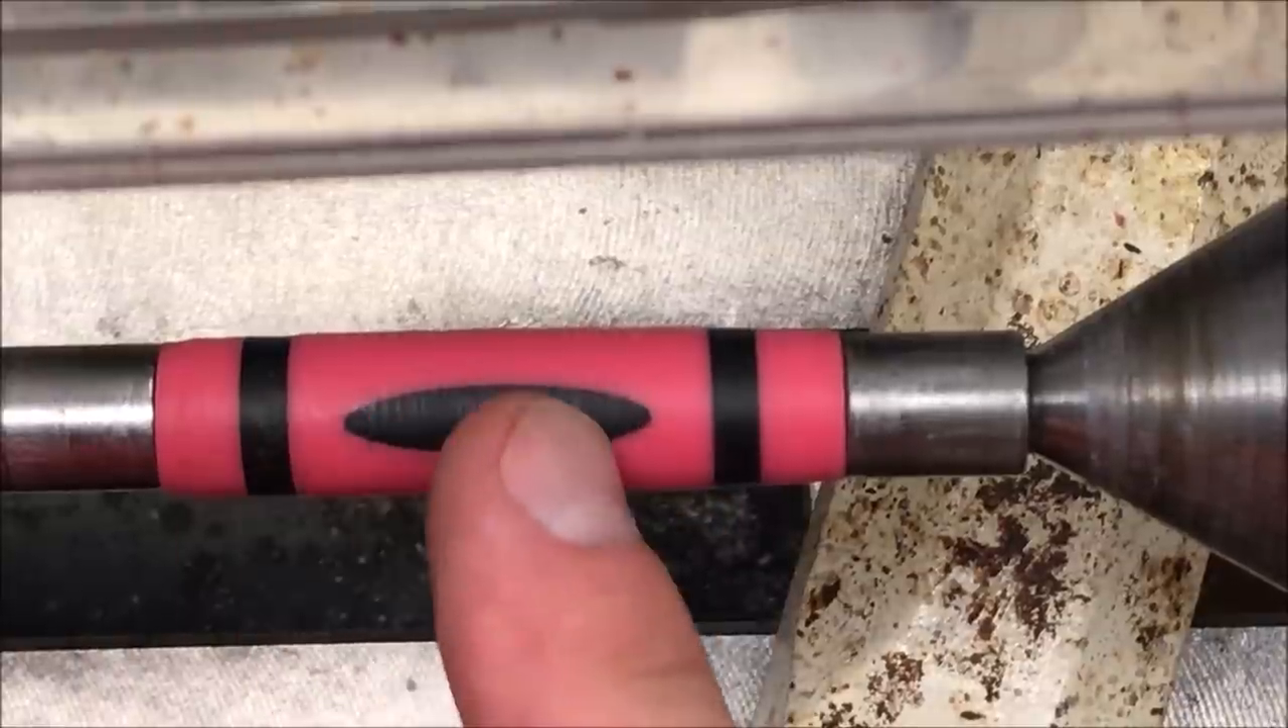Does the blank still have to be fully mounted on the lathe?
No.